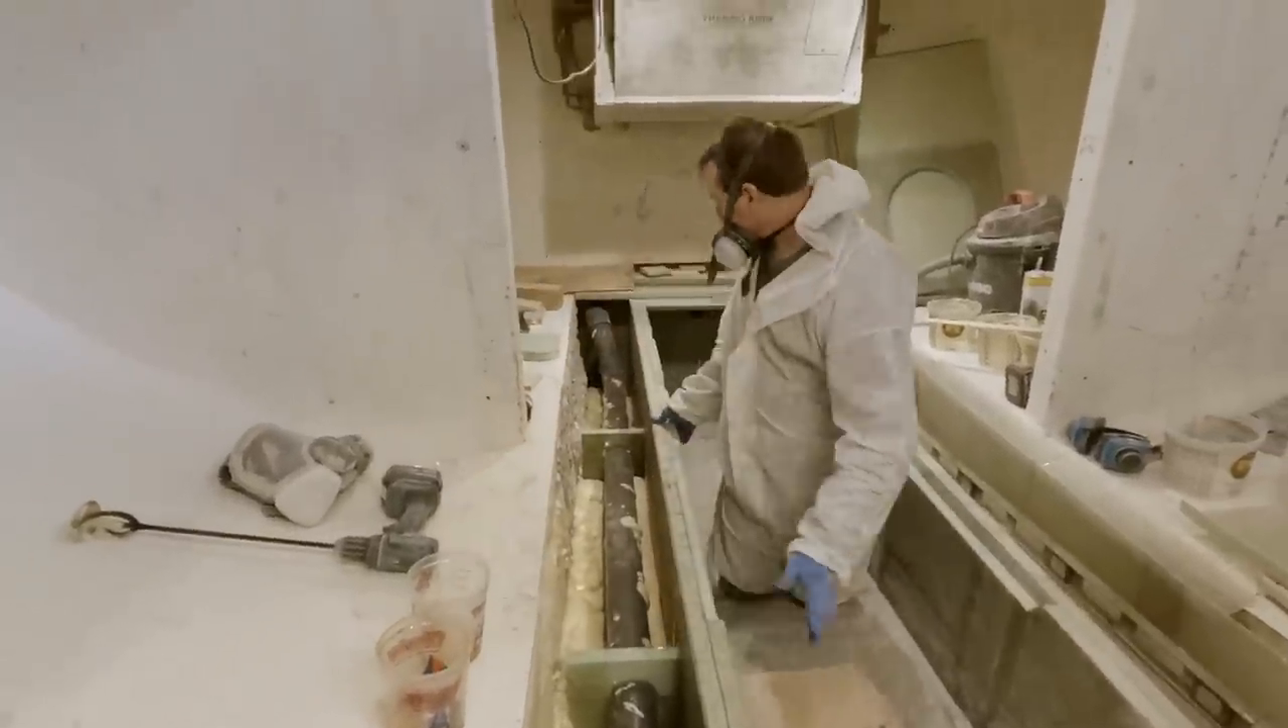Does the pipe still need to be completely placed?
No.